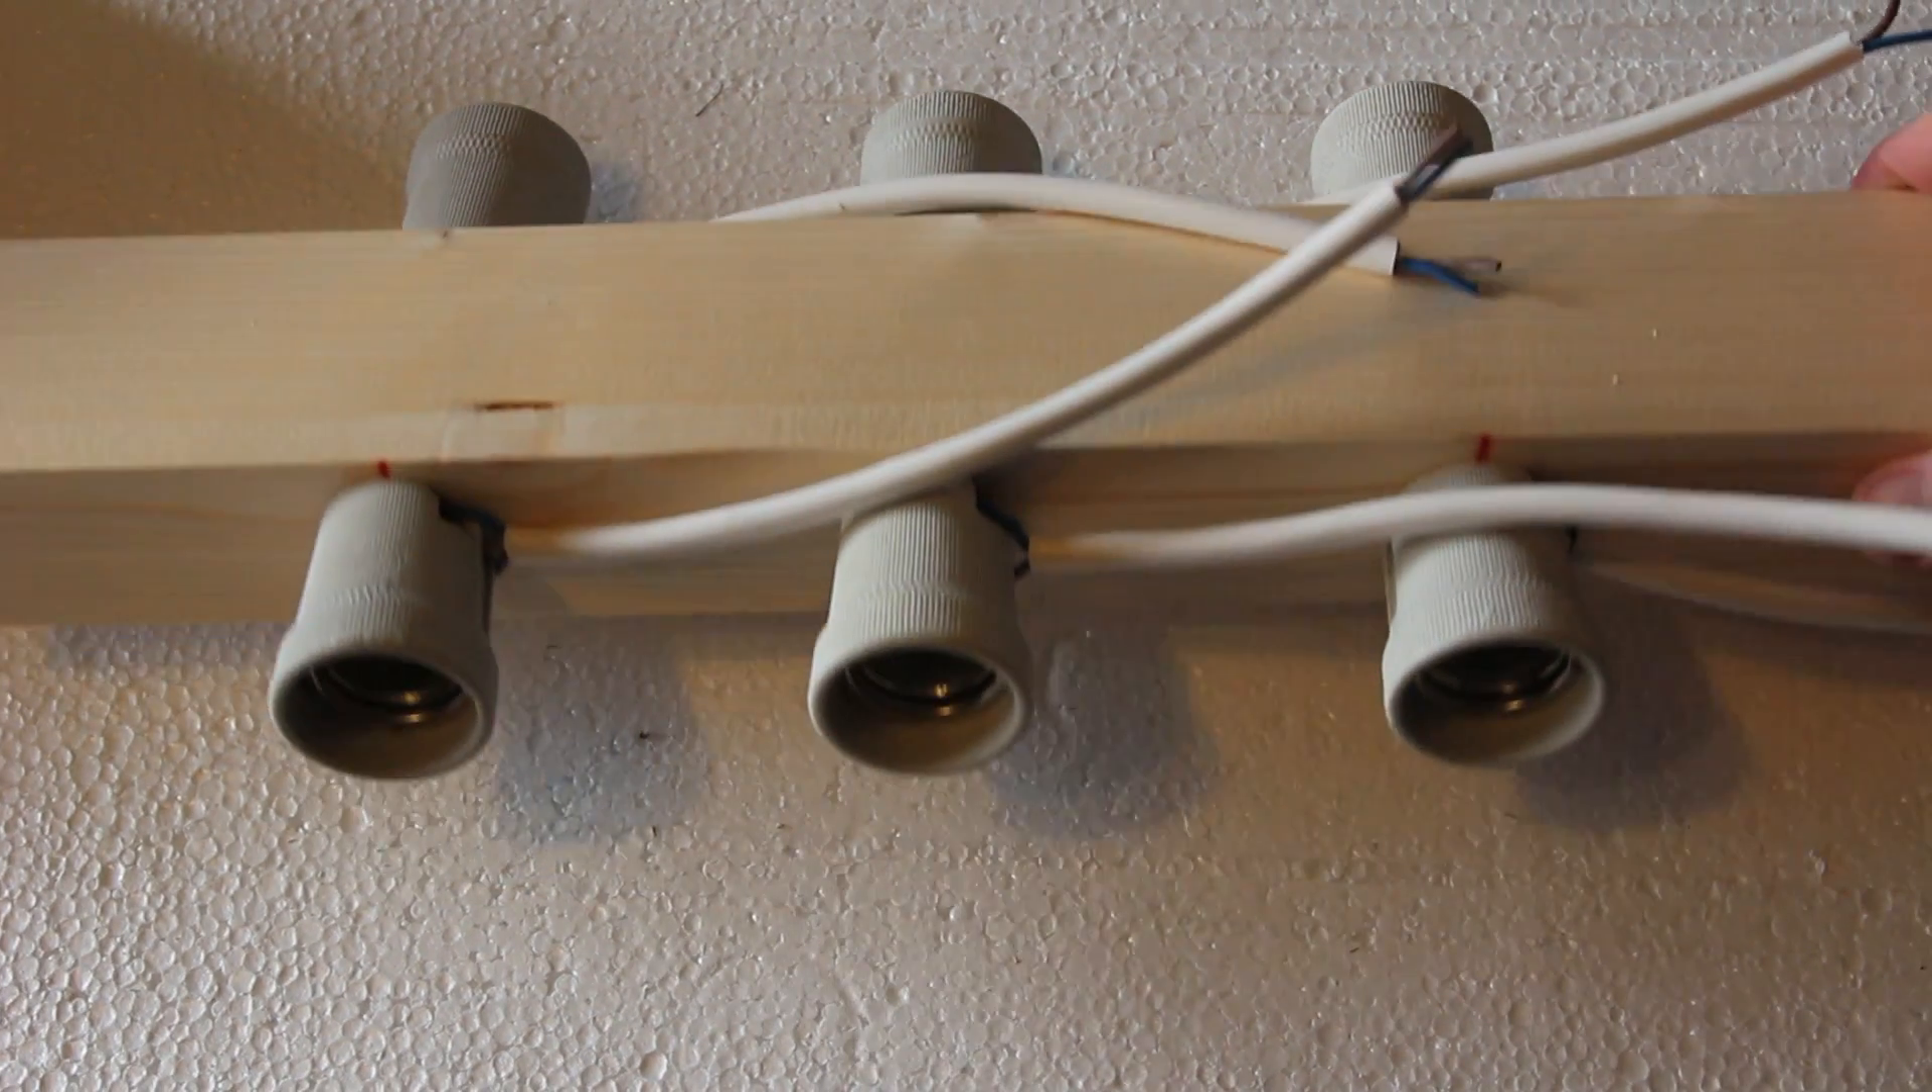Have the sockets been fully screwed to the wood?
Yes.